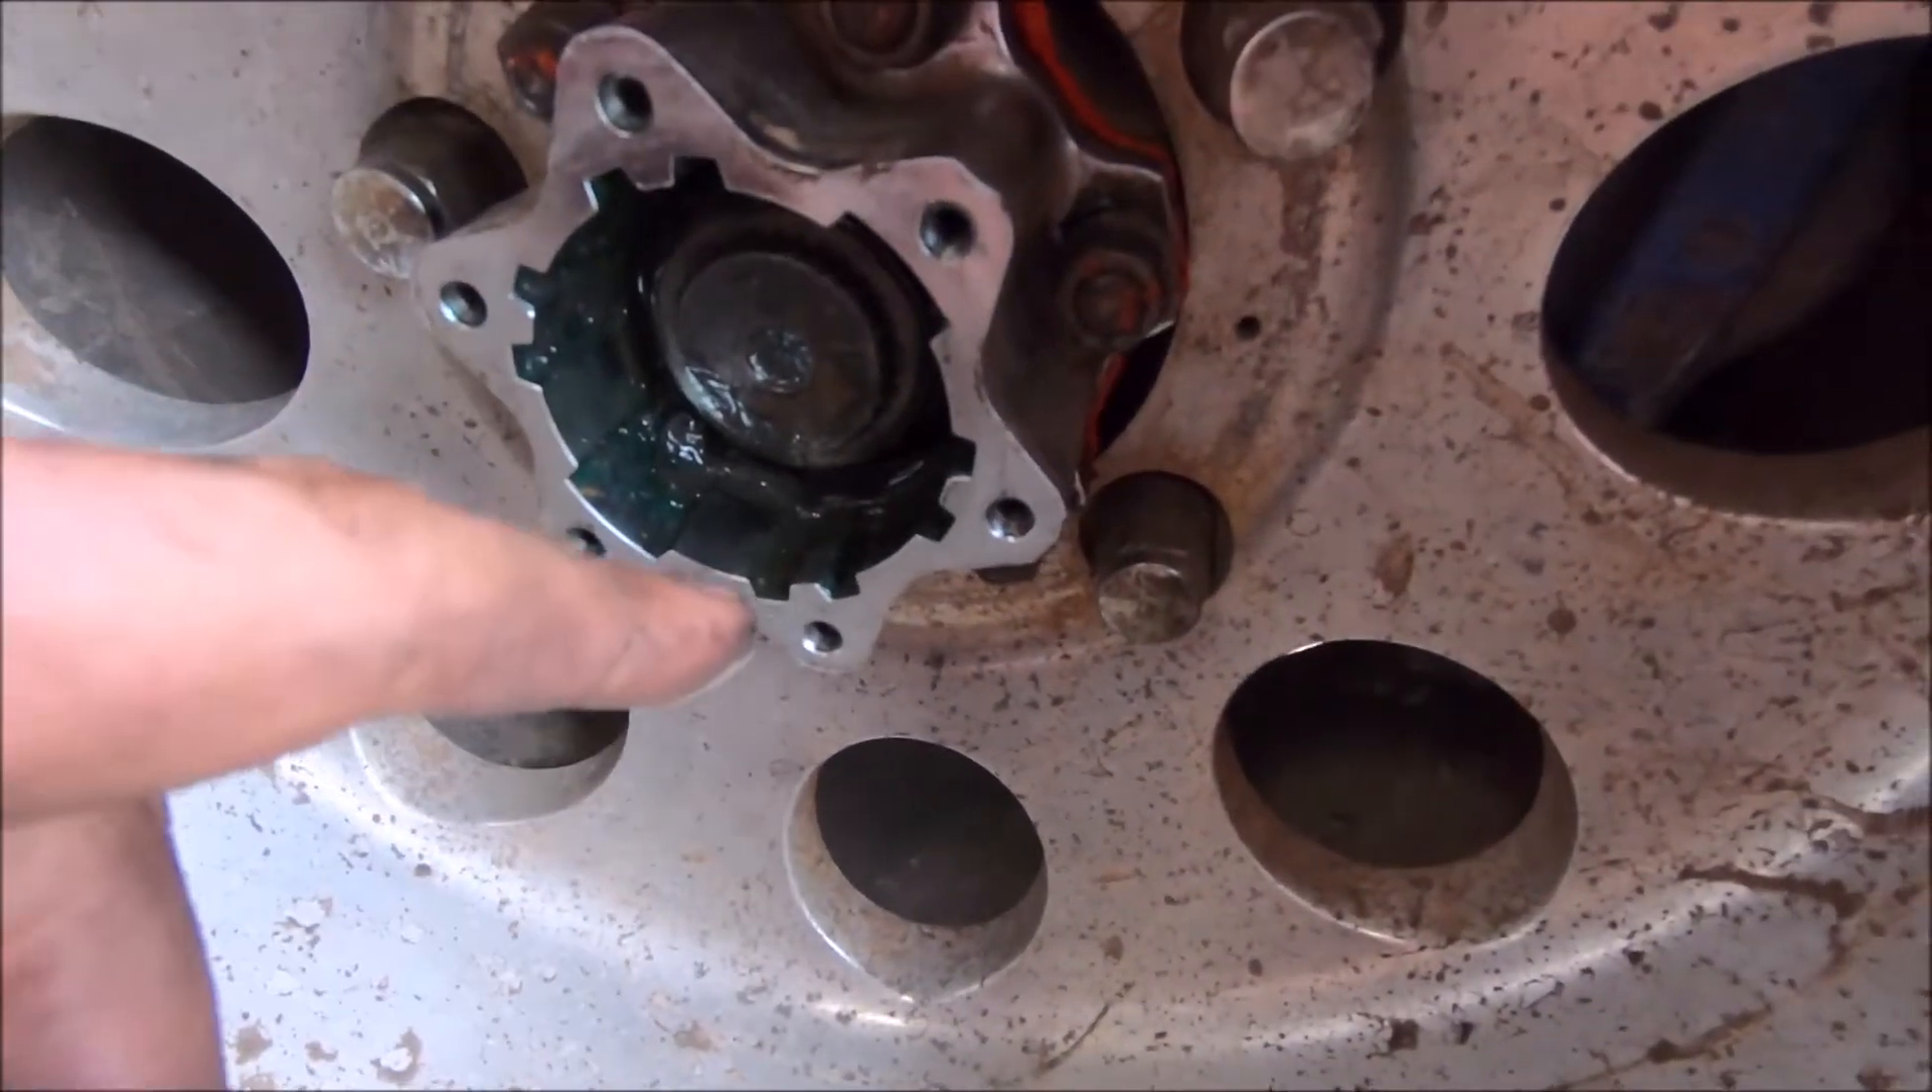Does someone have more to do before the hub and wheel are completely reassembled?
Yes.